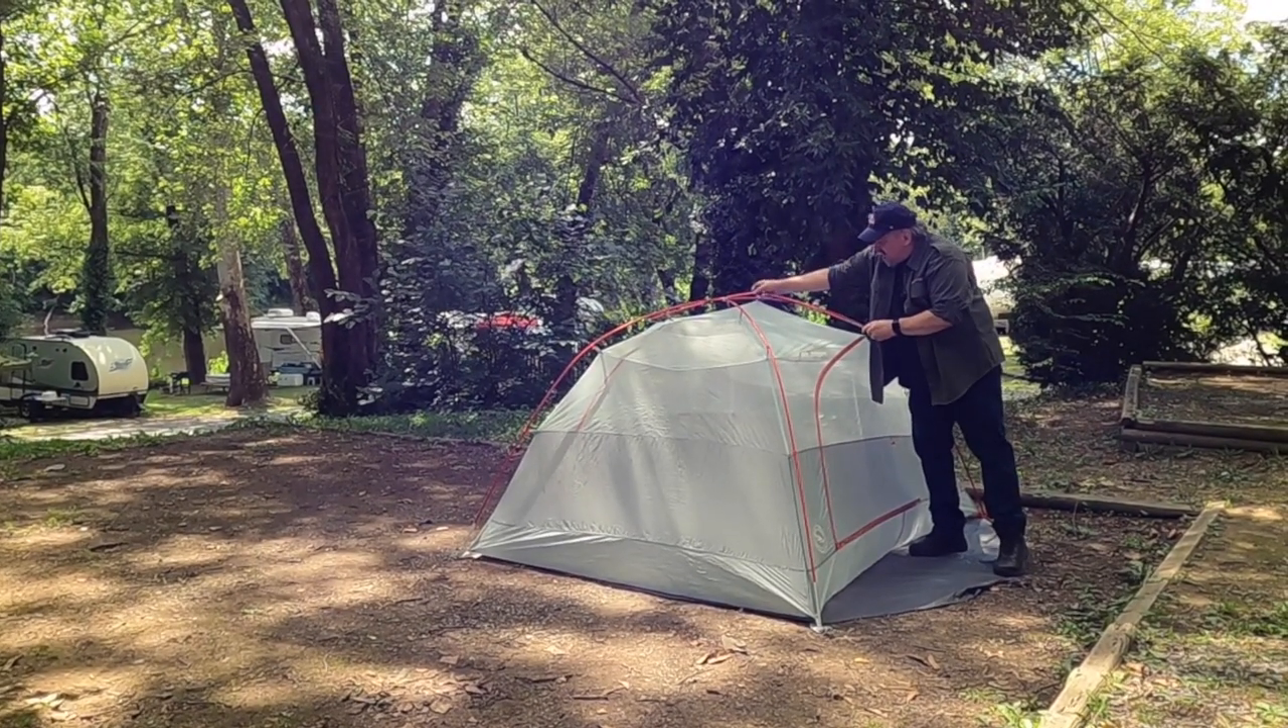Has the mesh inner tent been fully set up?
No.